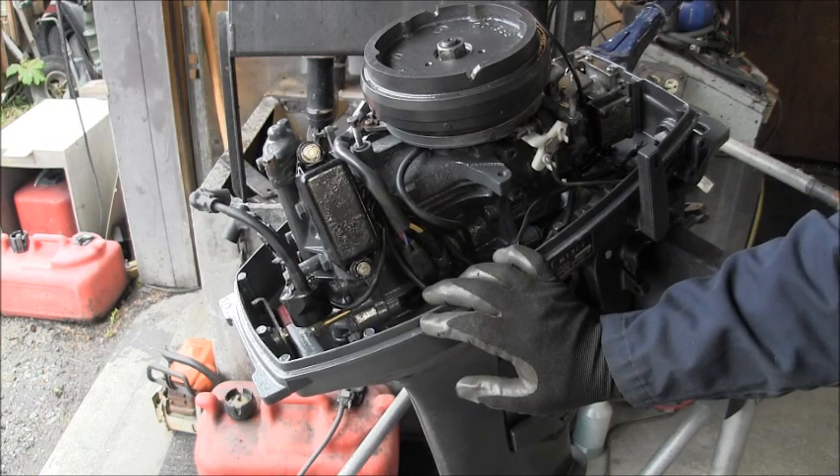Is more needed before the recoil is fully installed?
Yes.